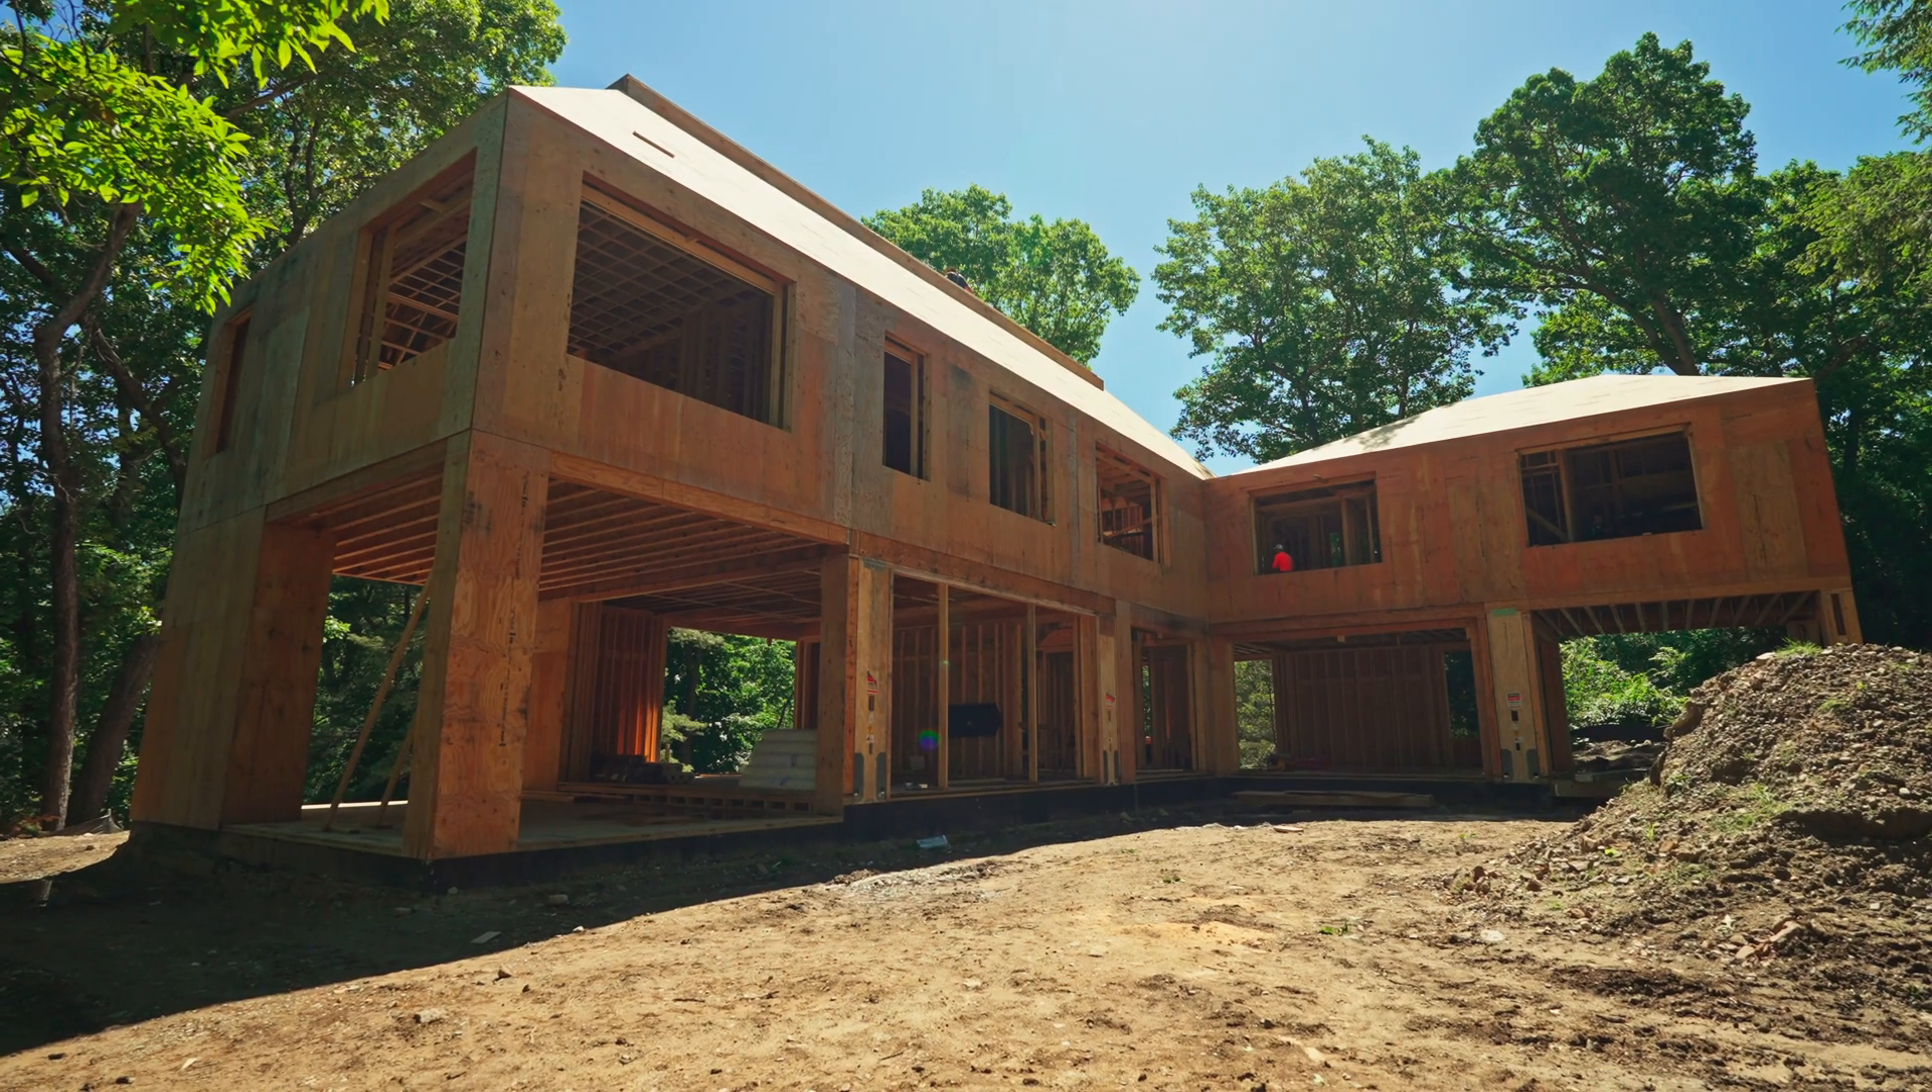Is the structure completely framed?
Yes.